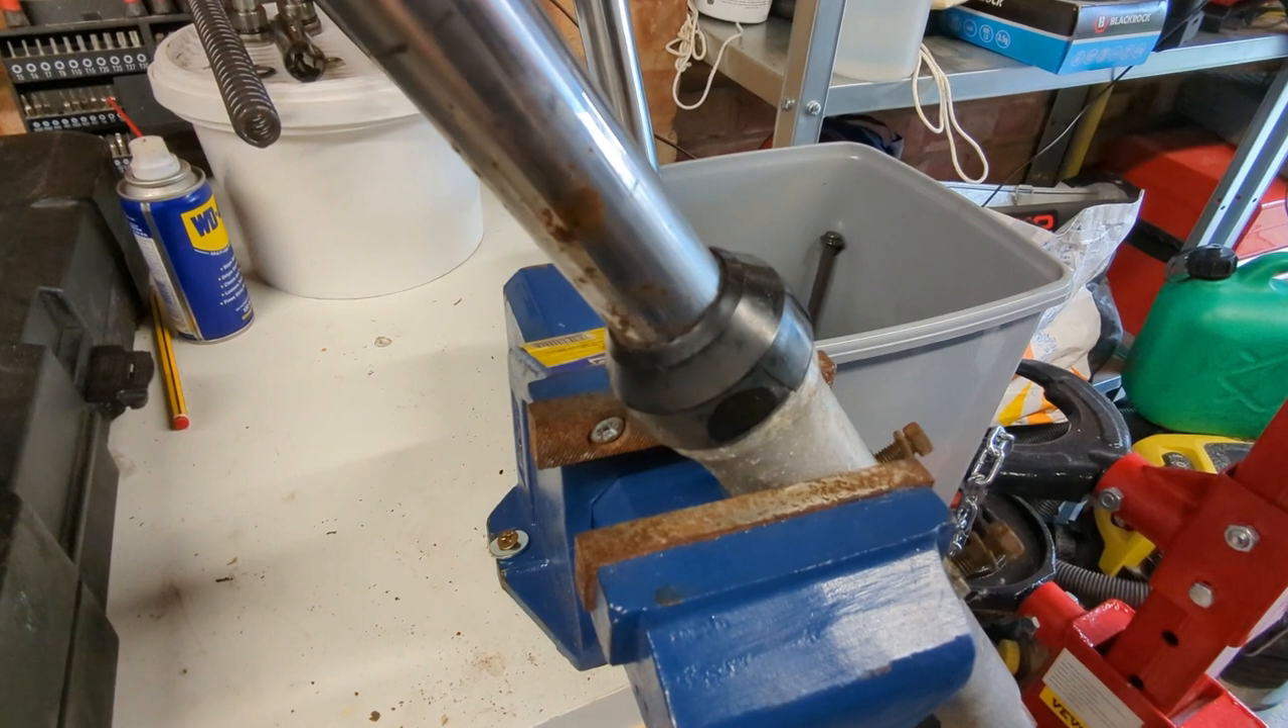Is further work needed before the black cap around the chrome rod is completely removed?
Yes.